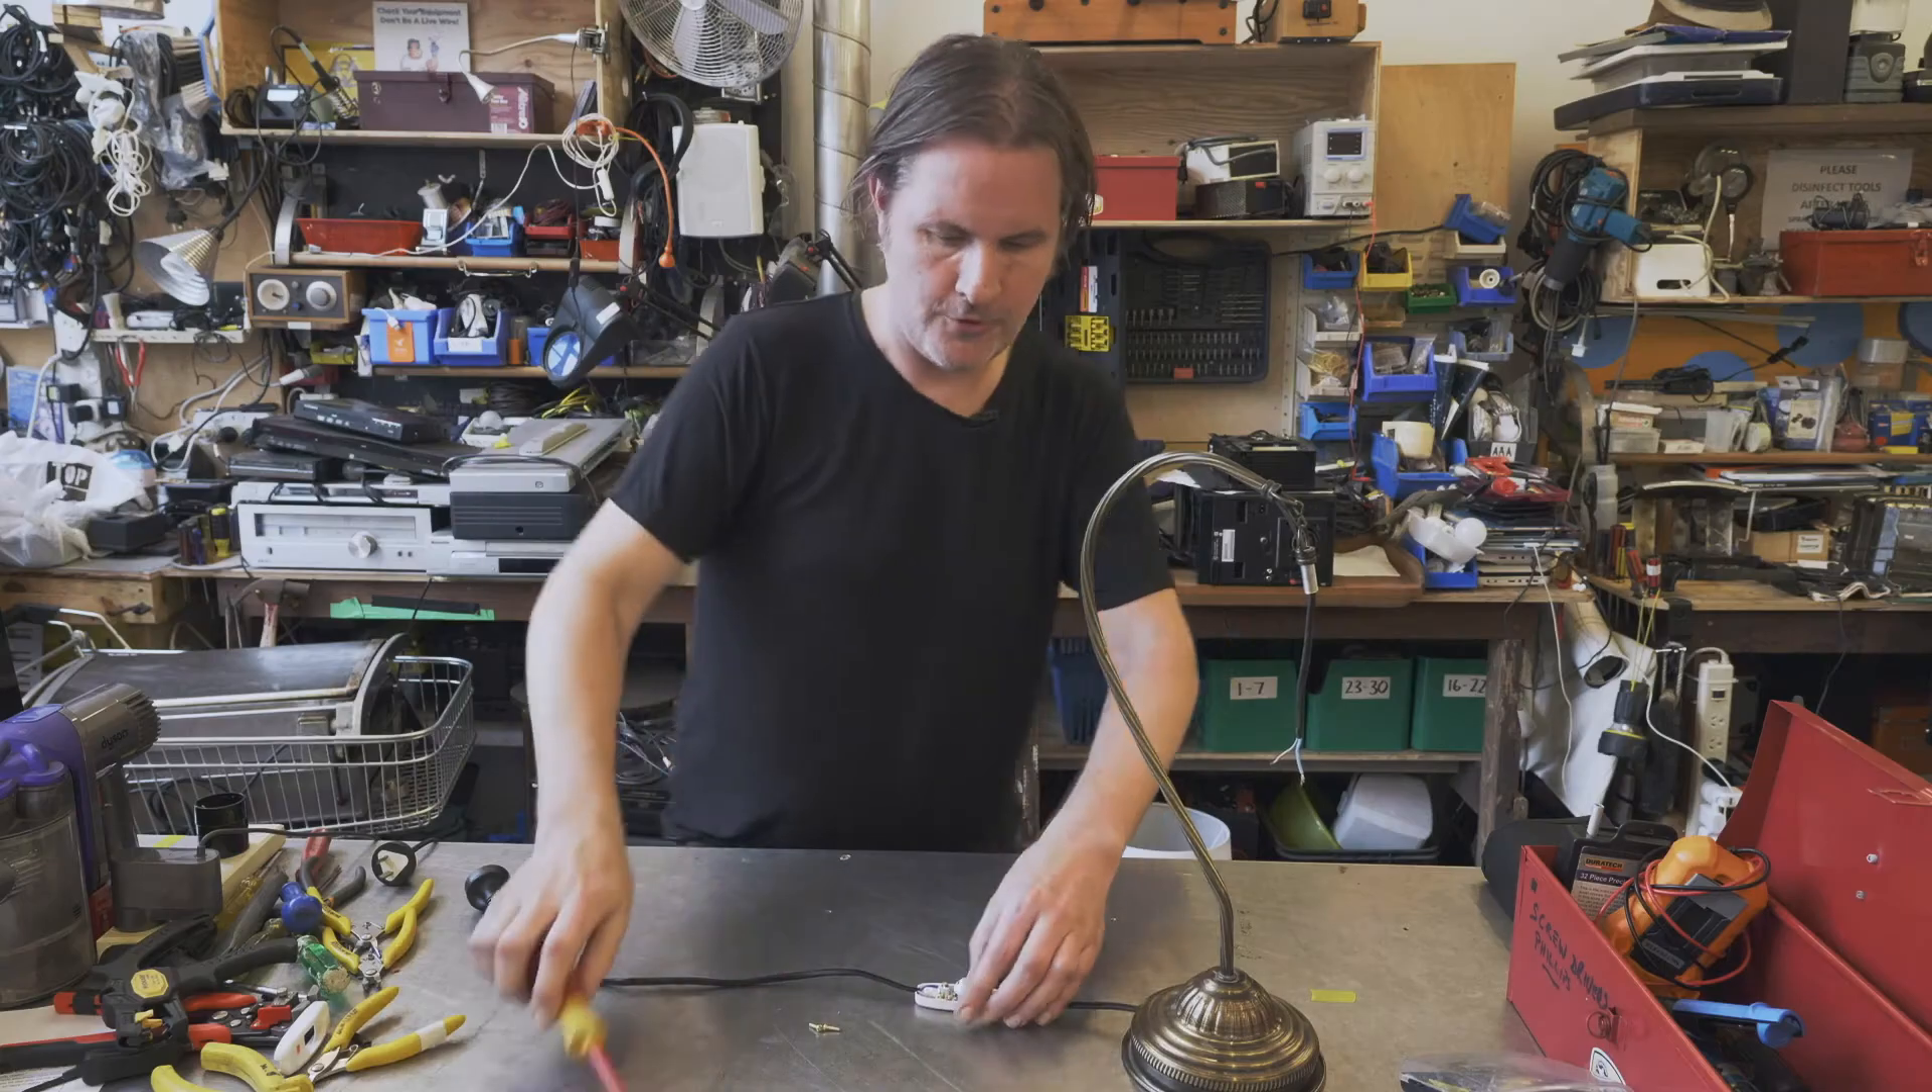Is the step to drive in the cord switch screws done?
No.